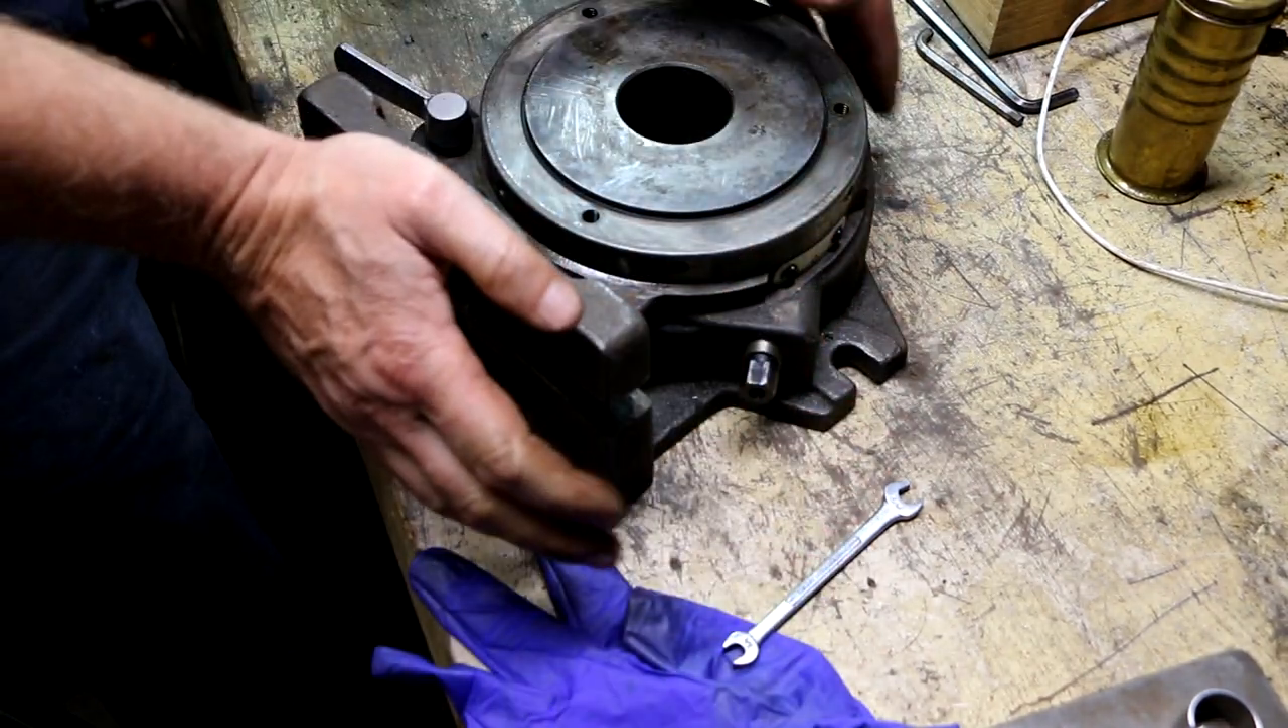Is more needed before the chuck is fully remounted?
Yes.